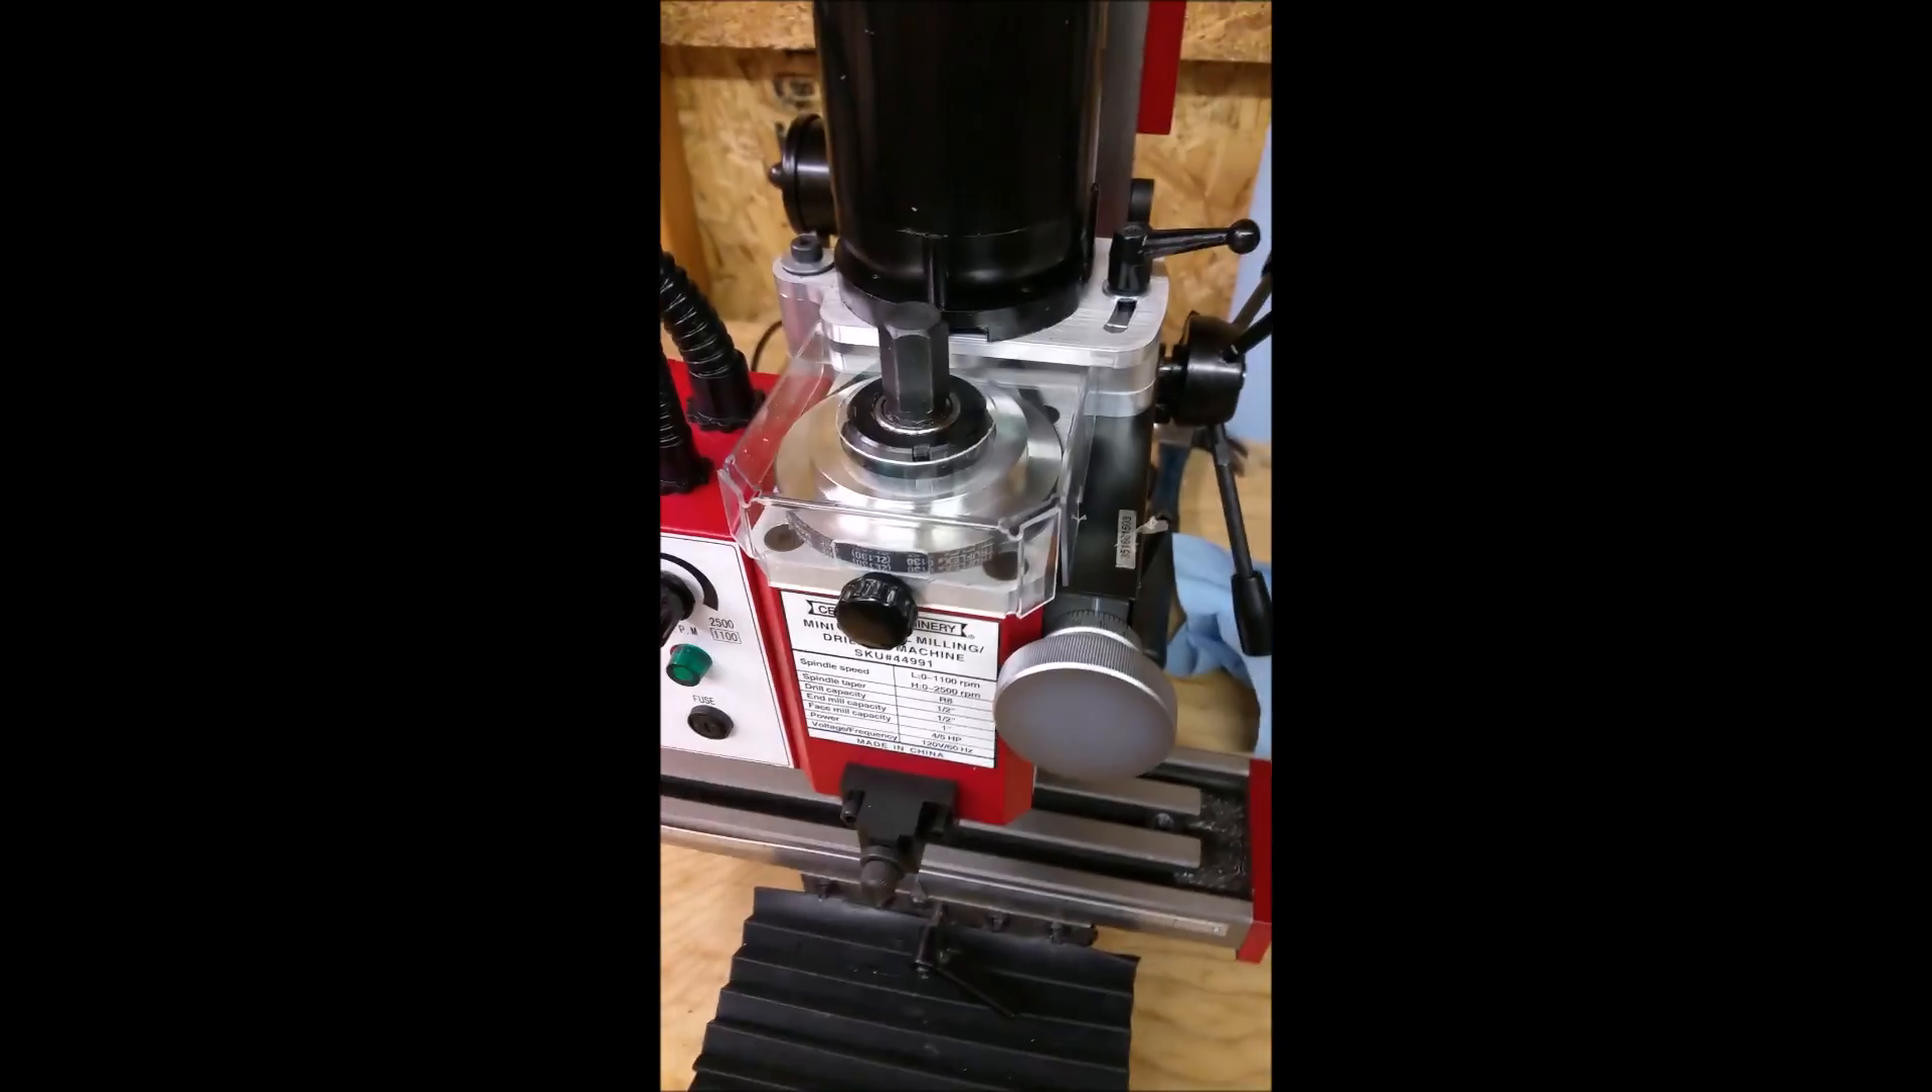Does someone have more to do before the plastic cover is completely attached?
No.